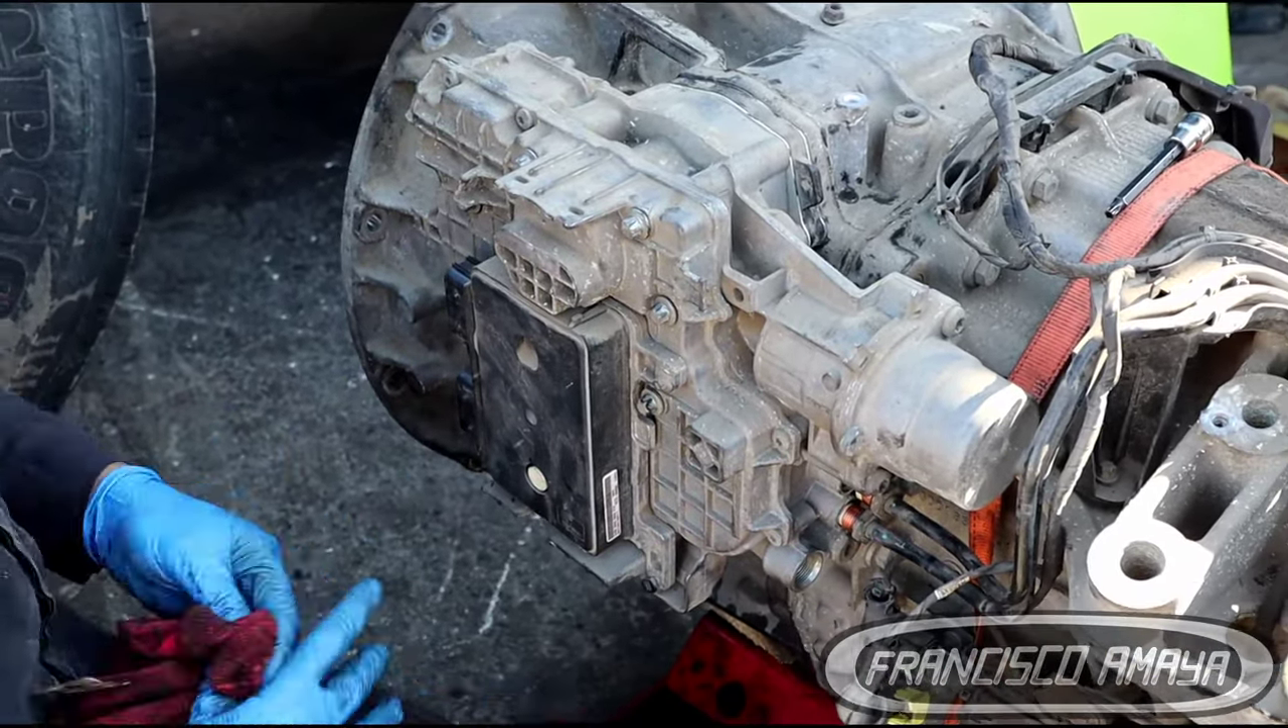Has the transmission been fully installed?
No.